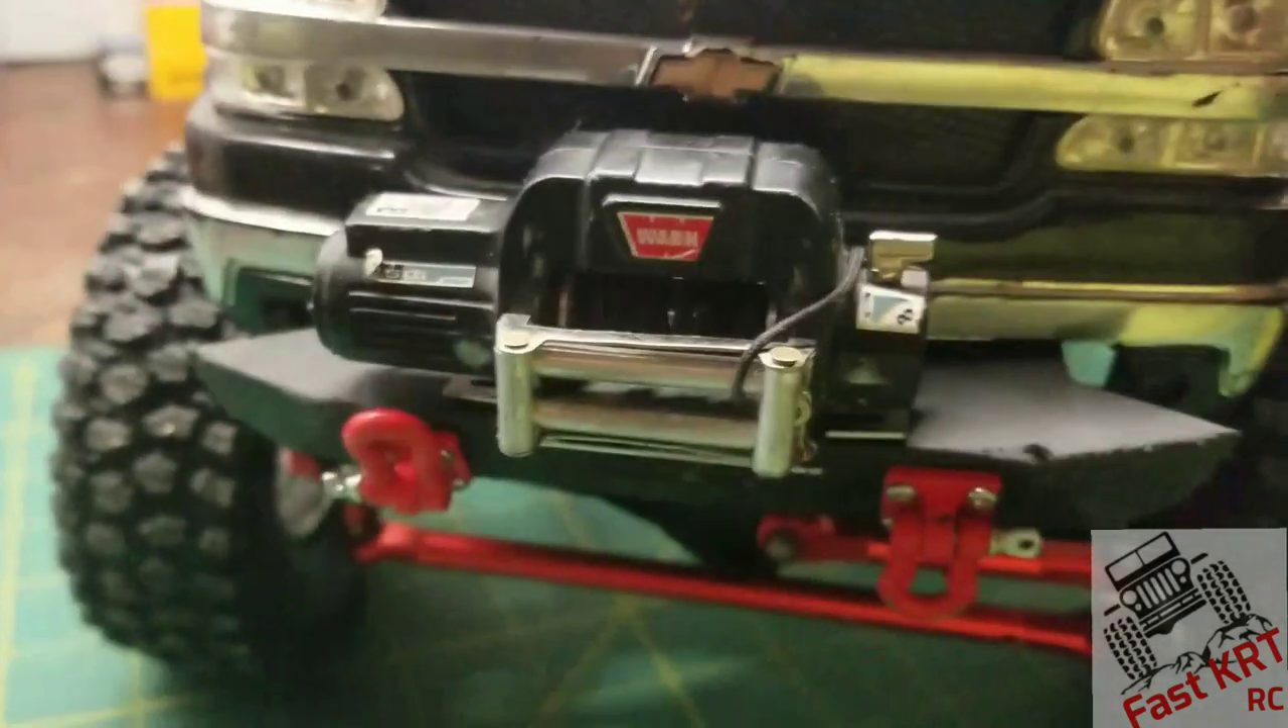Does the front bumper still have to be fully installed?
No.